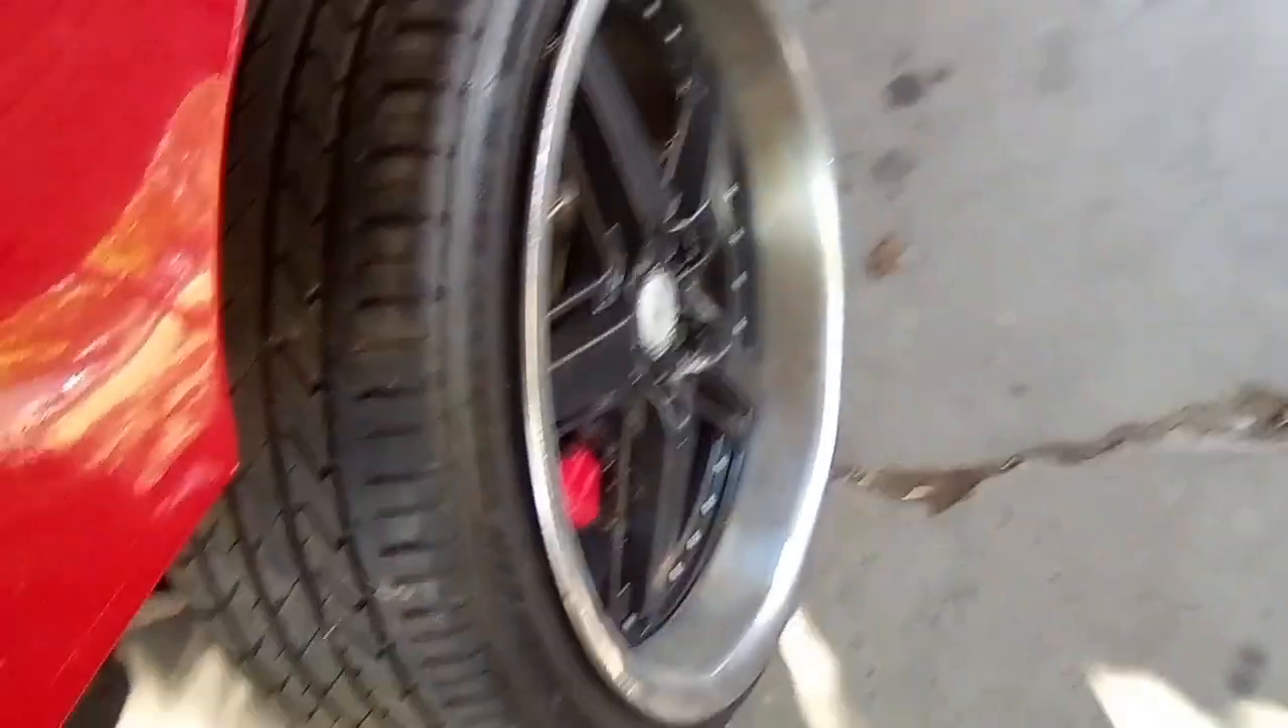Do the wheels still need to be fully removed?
Yes.